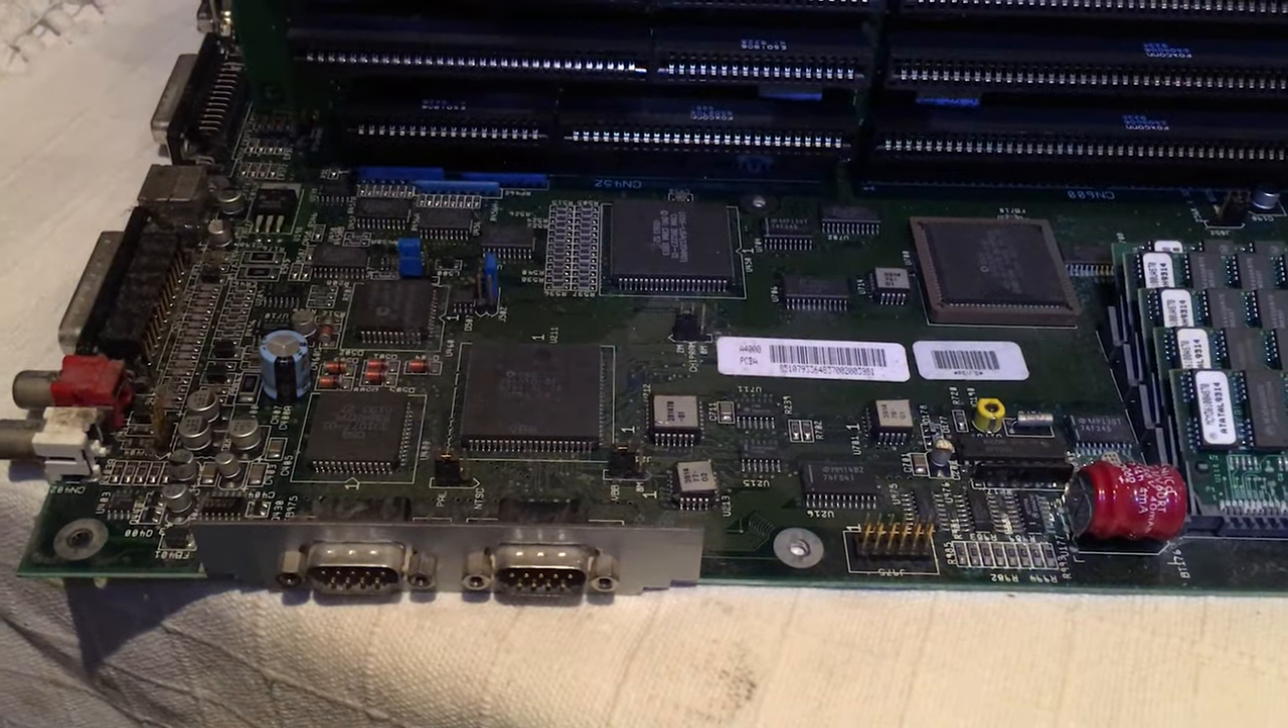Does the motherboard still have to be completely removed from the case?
No.